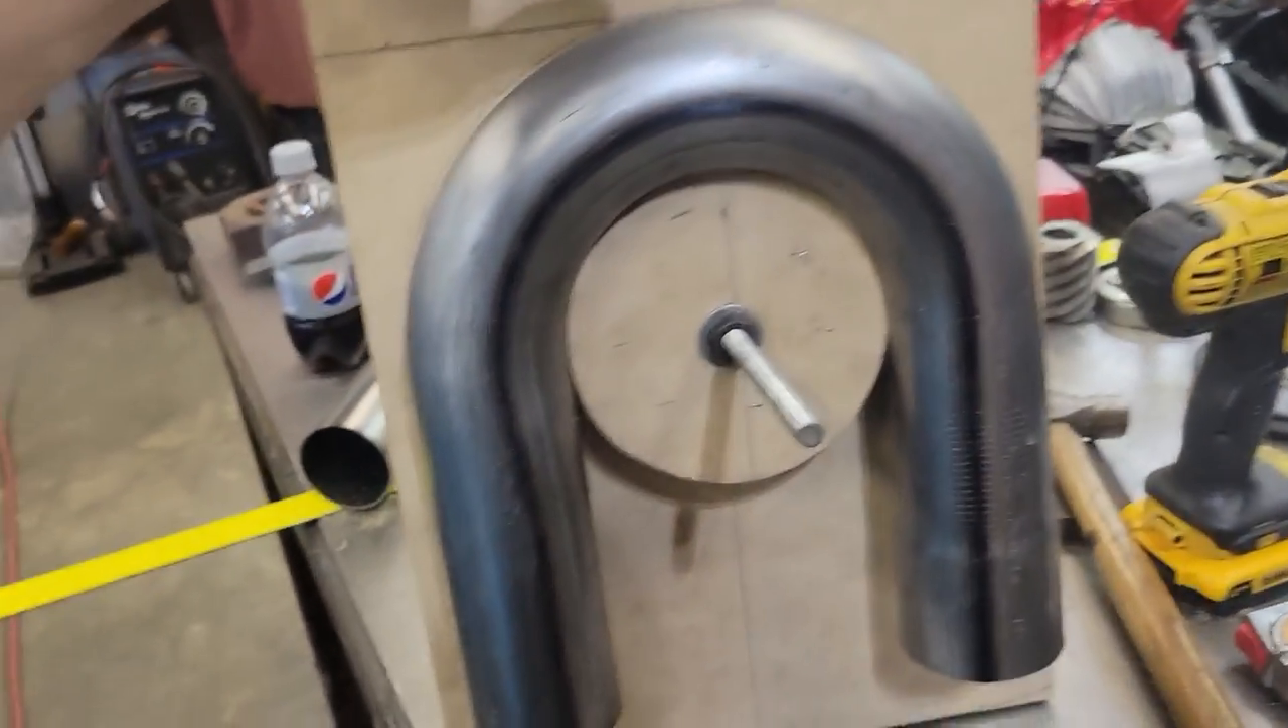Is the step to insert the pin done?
Yes.